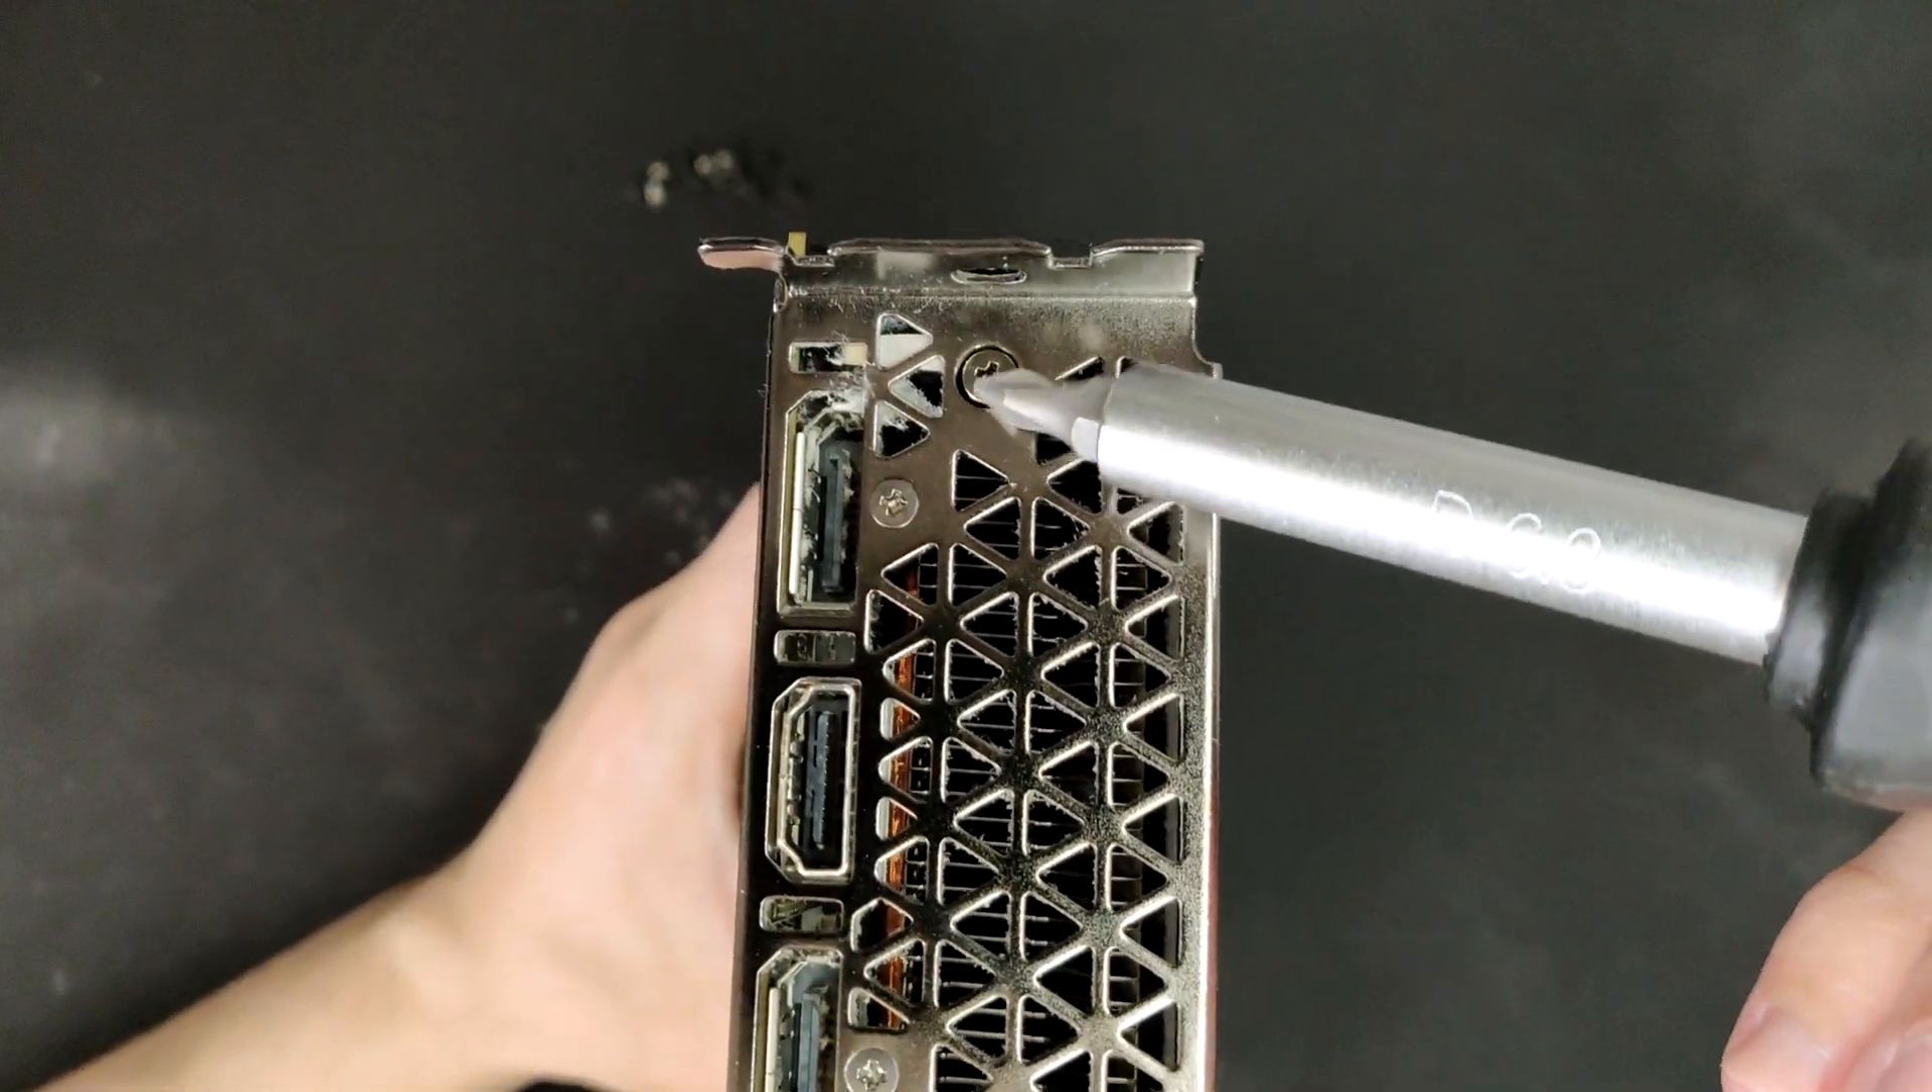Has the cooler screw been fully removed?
No.